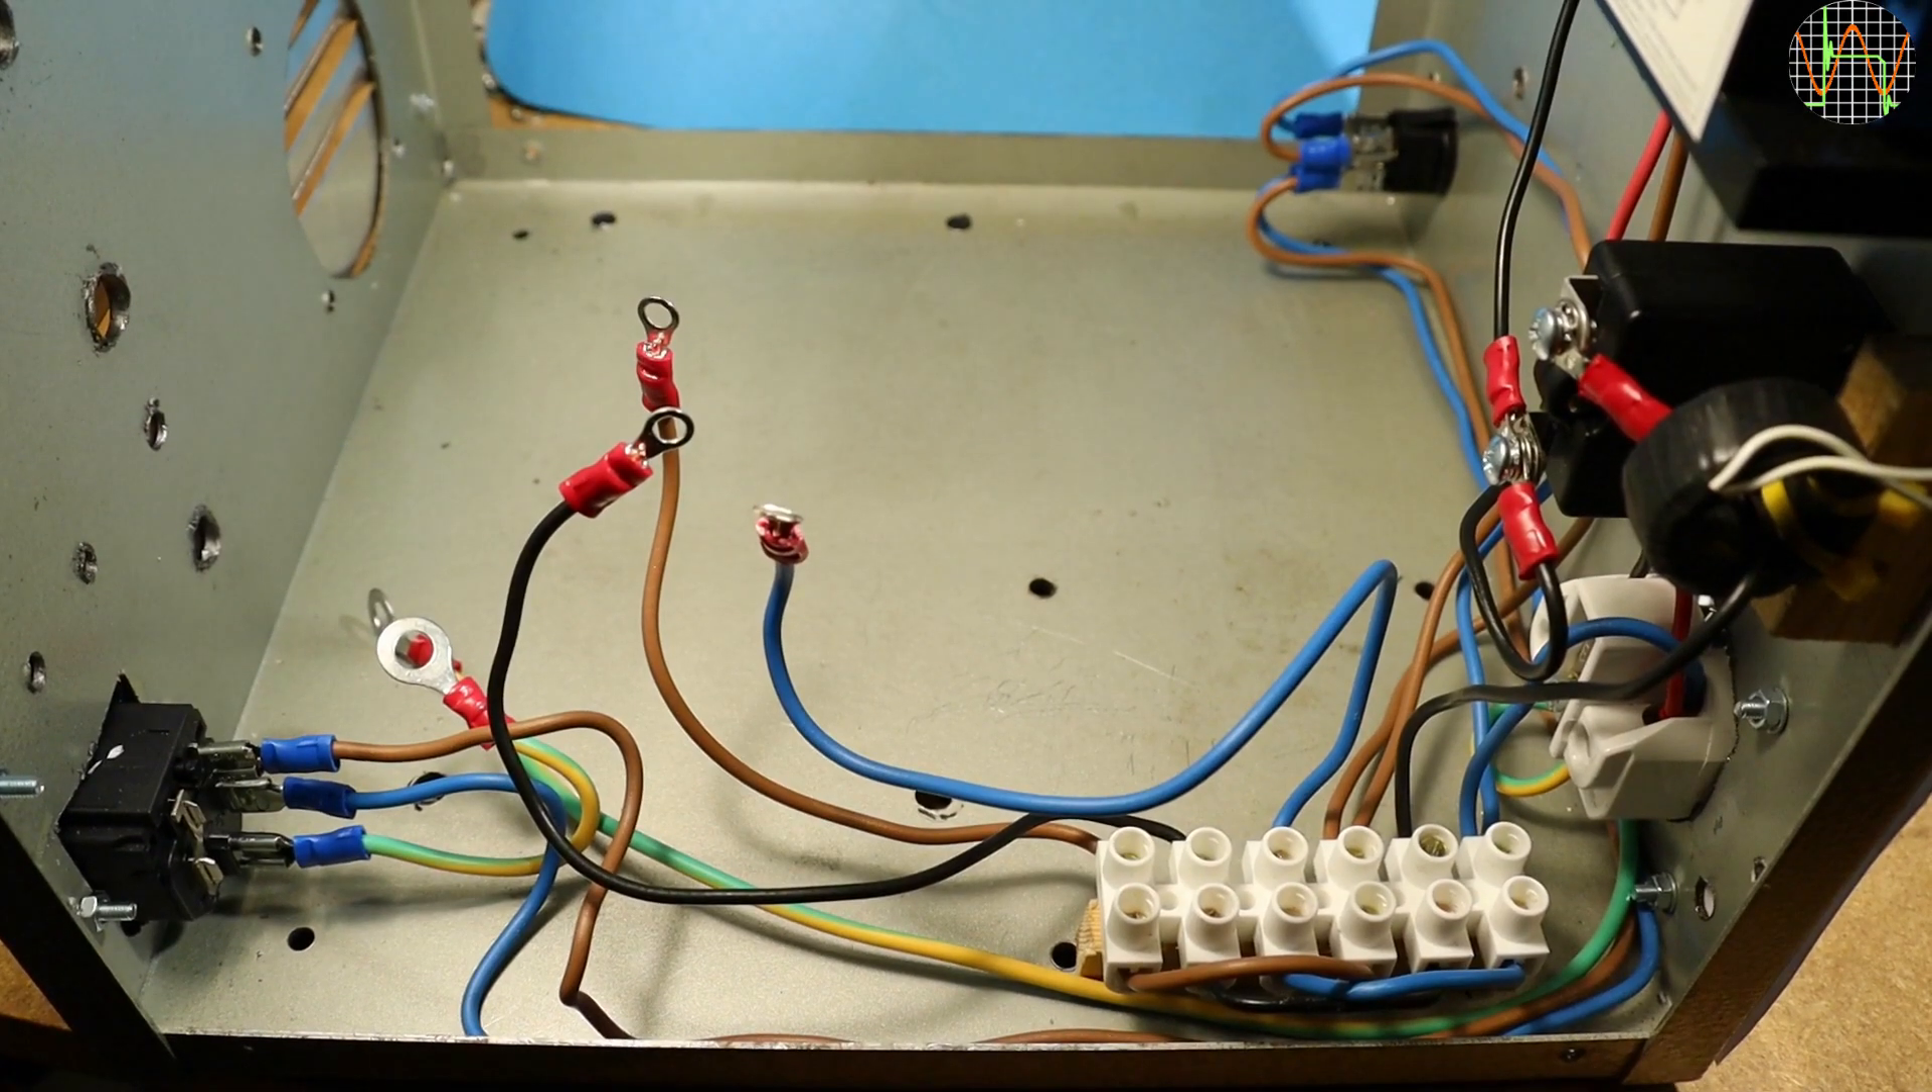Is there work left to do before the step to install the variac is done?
Yes.